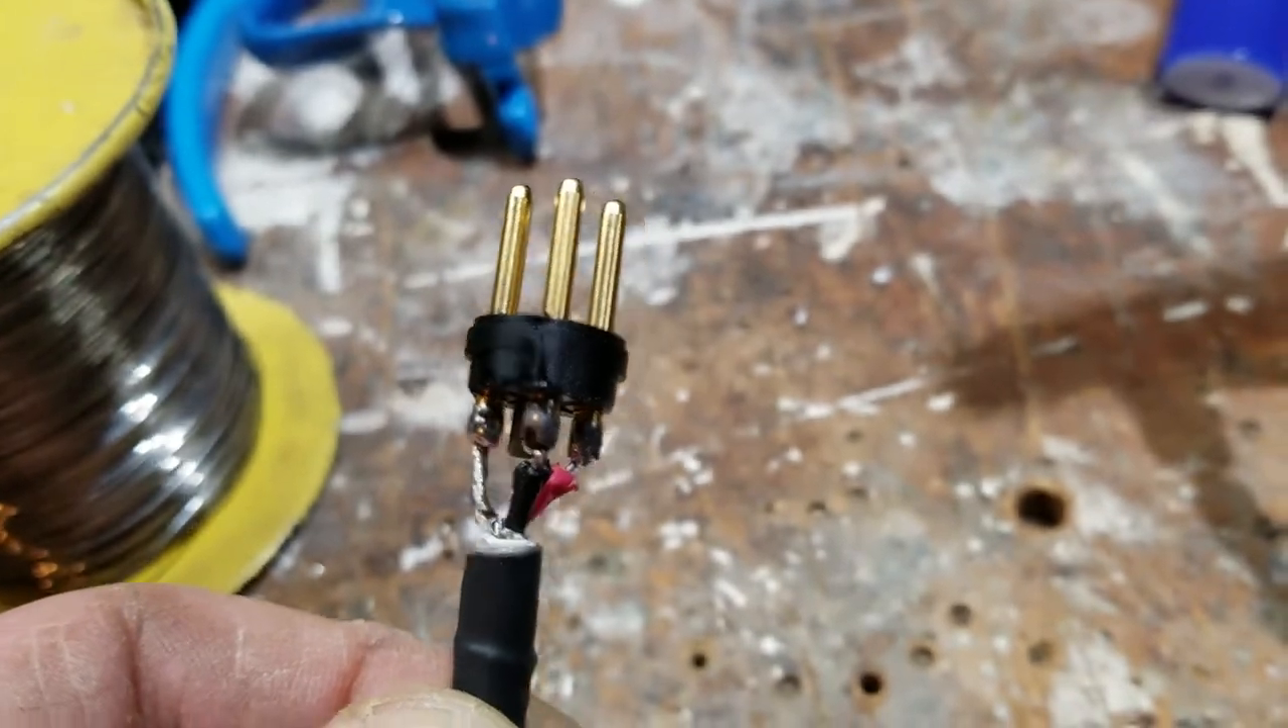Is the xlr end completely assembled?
No.